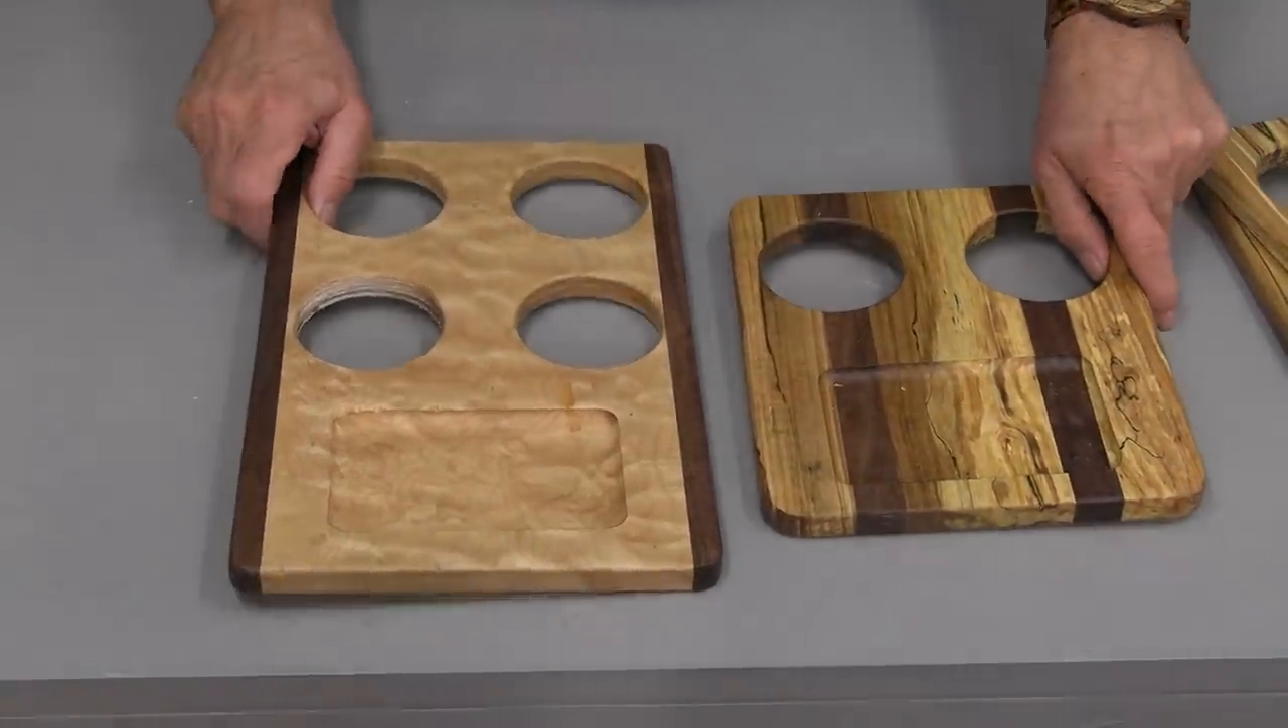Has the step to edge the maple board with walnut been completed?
Yes.